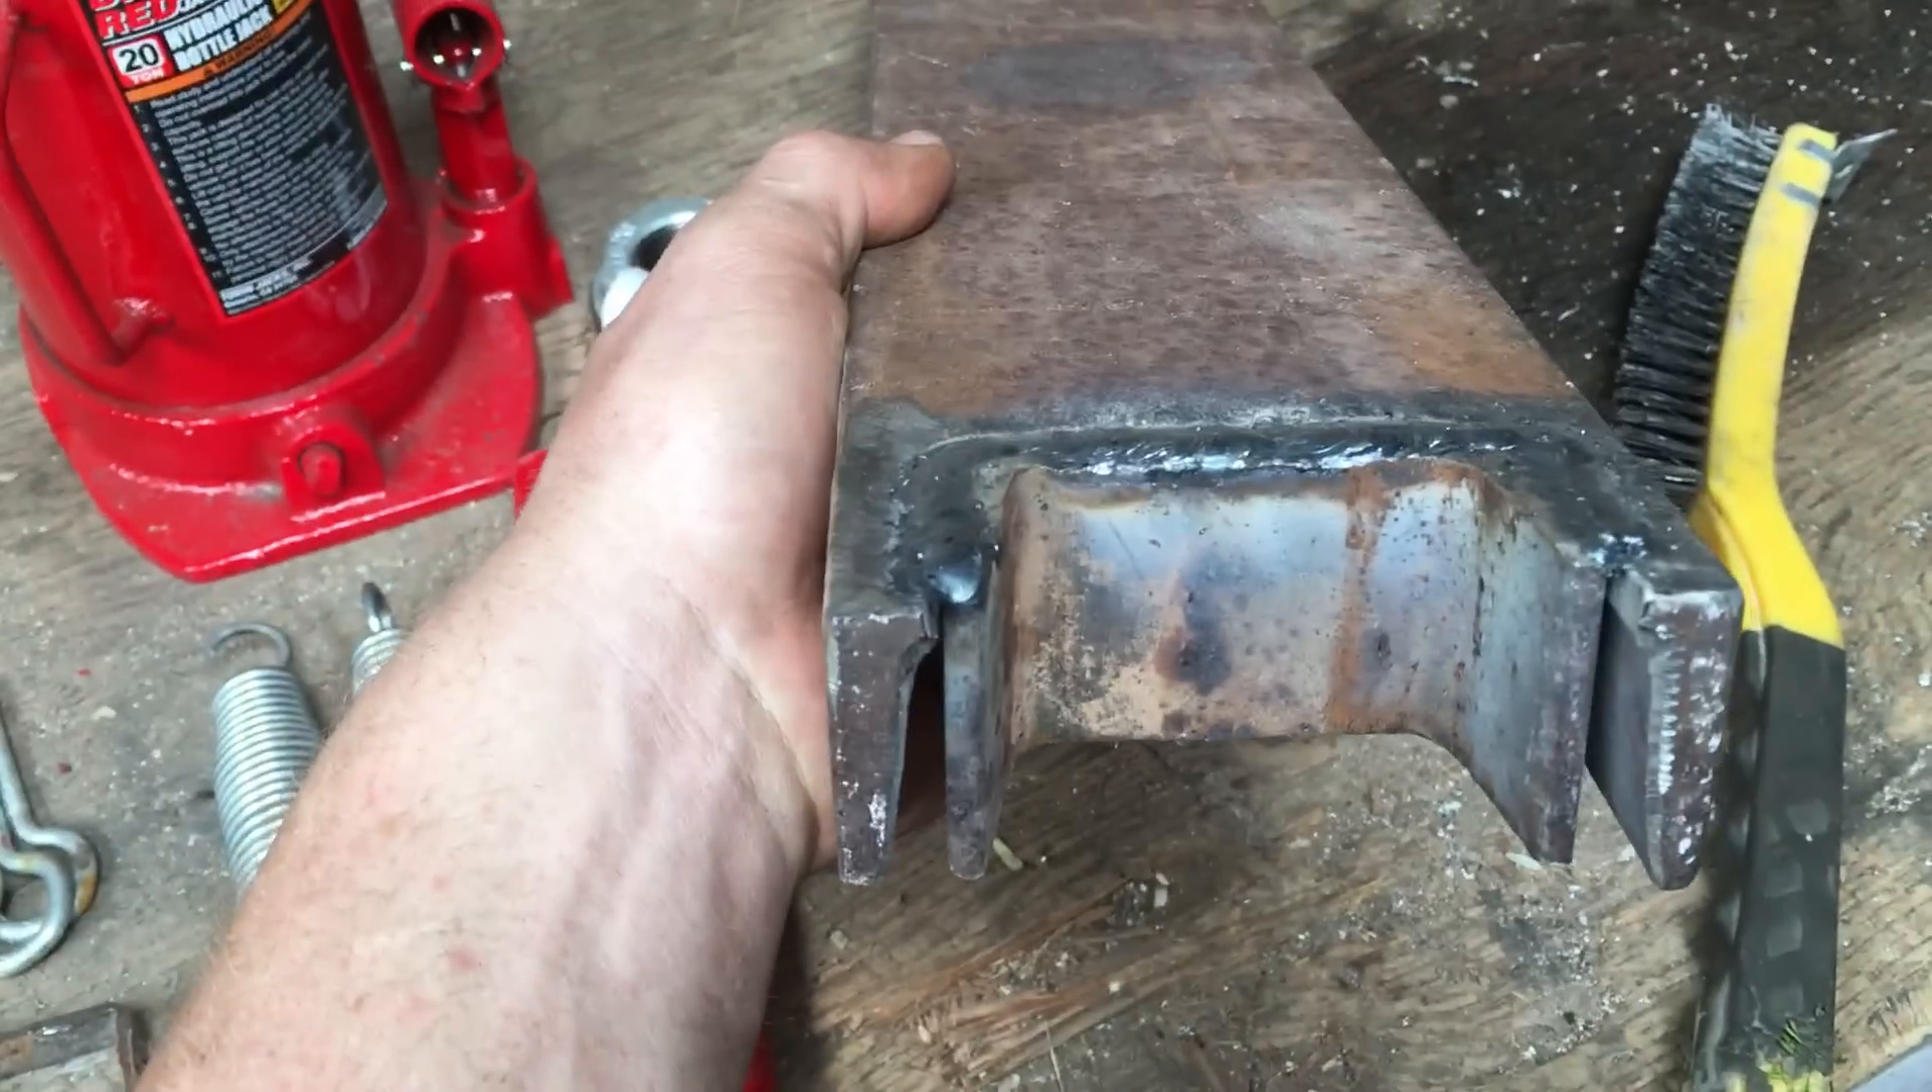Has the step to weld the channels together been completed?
Yes.